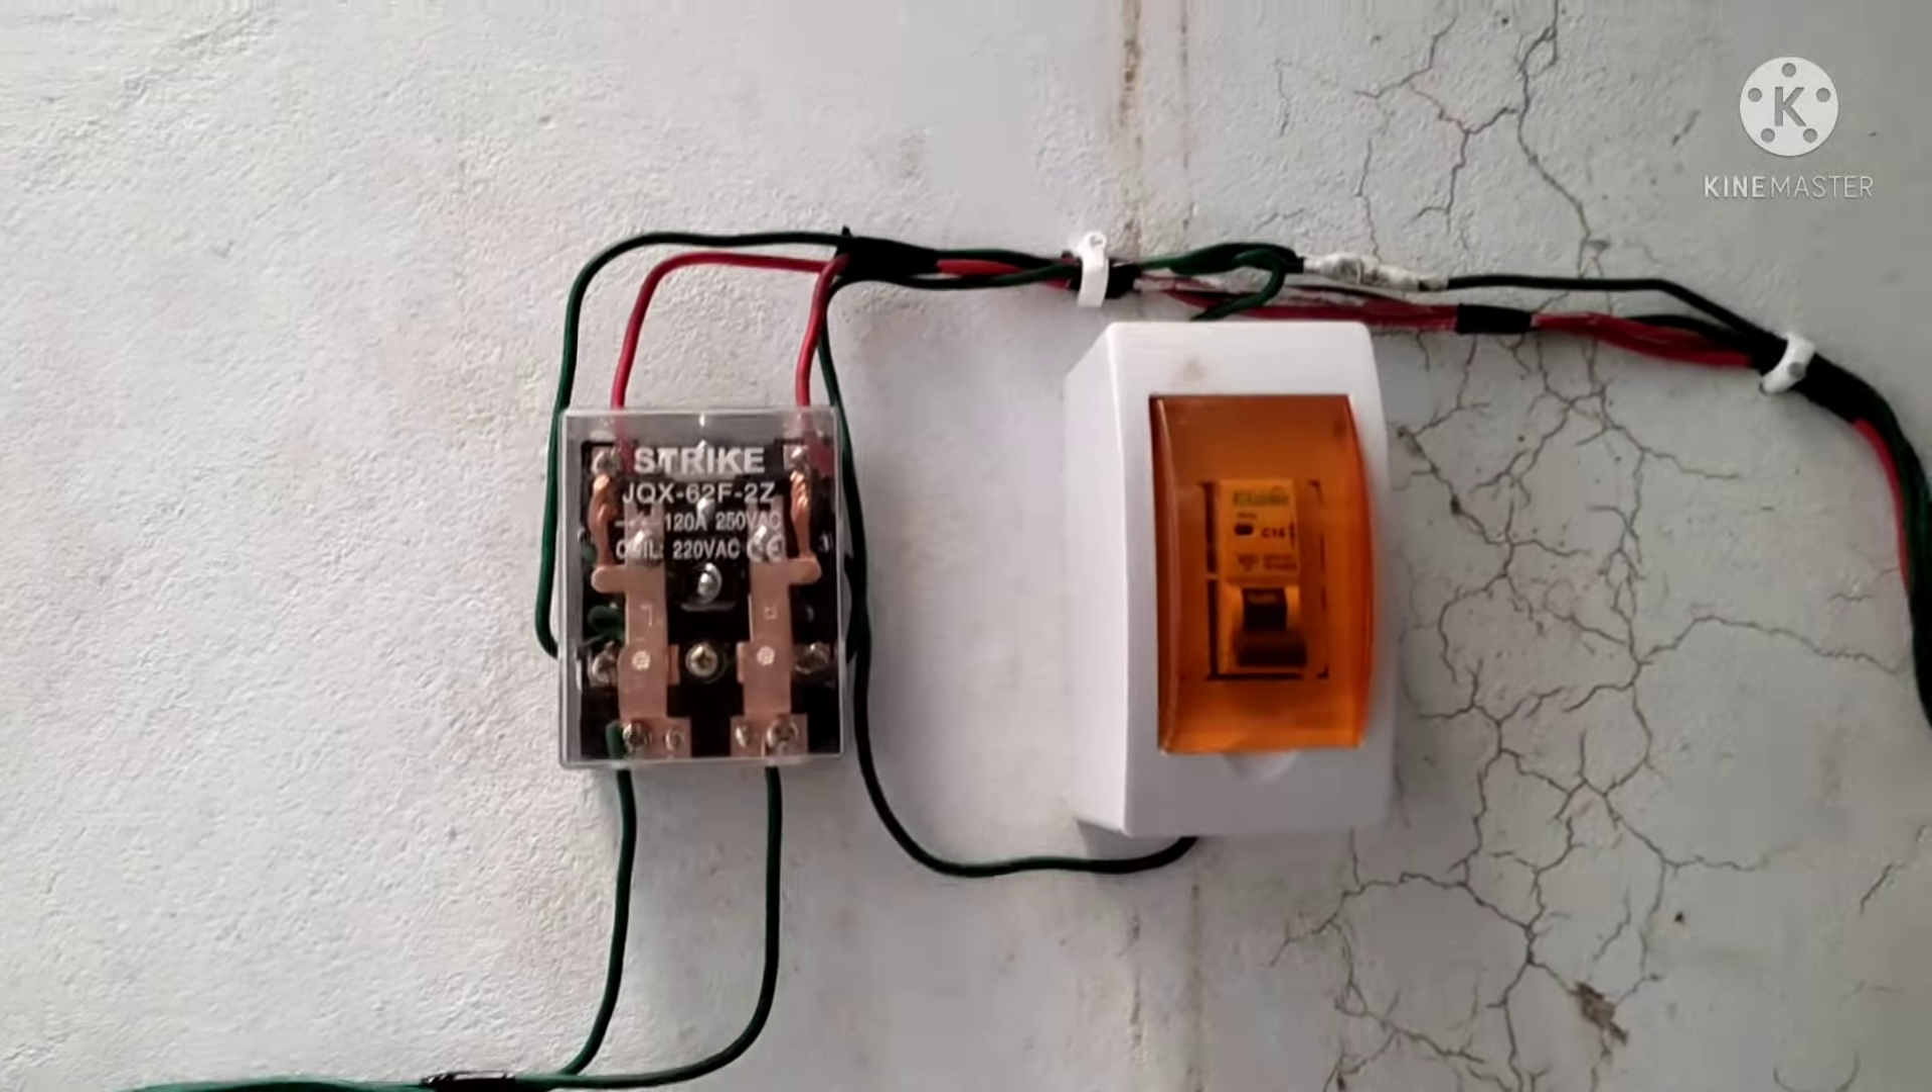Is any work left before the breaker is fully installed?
No.